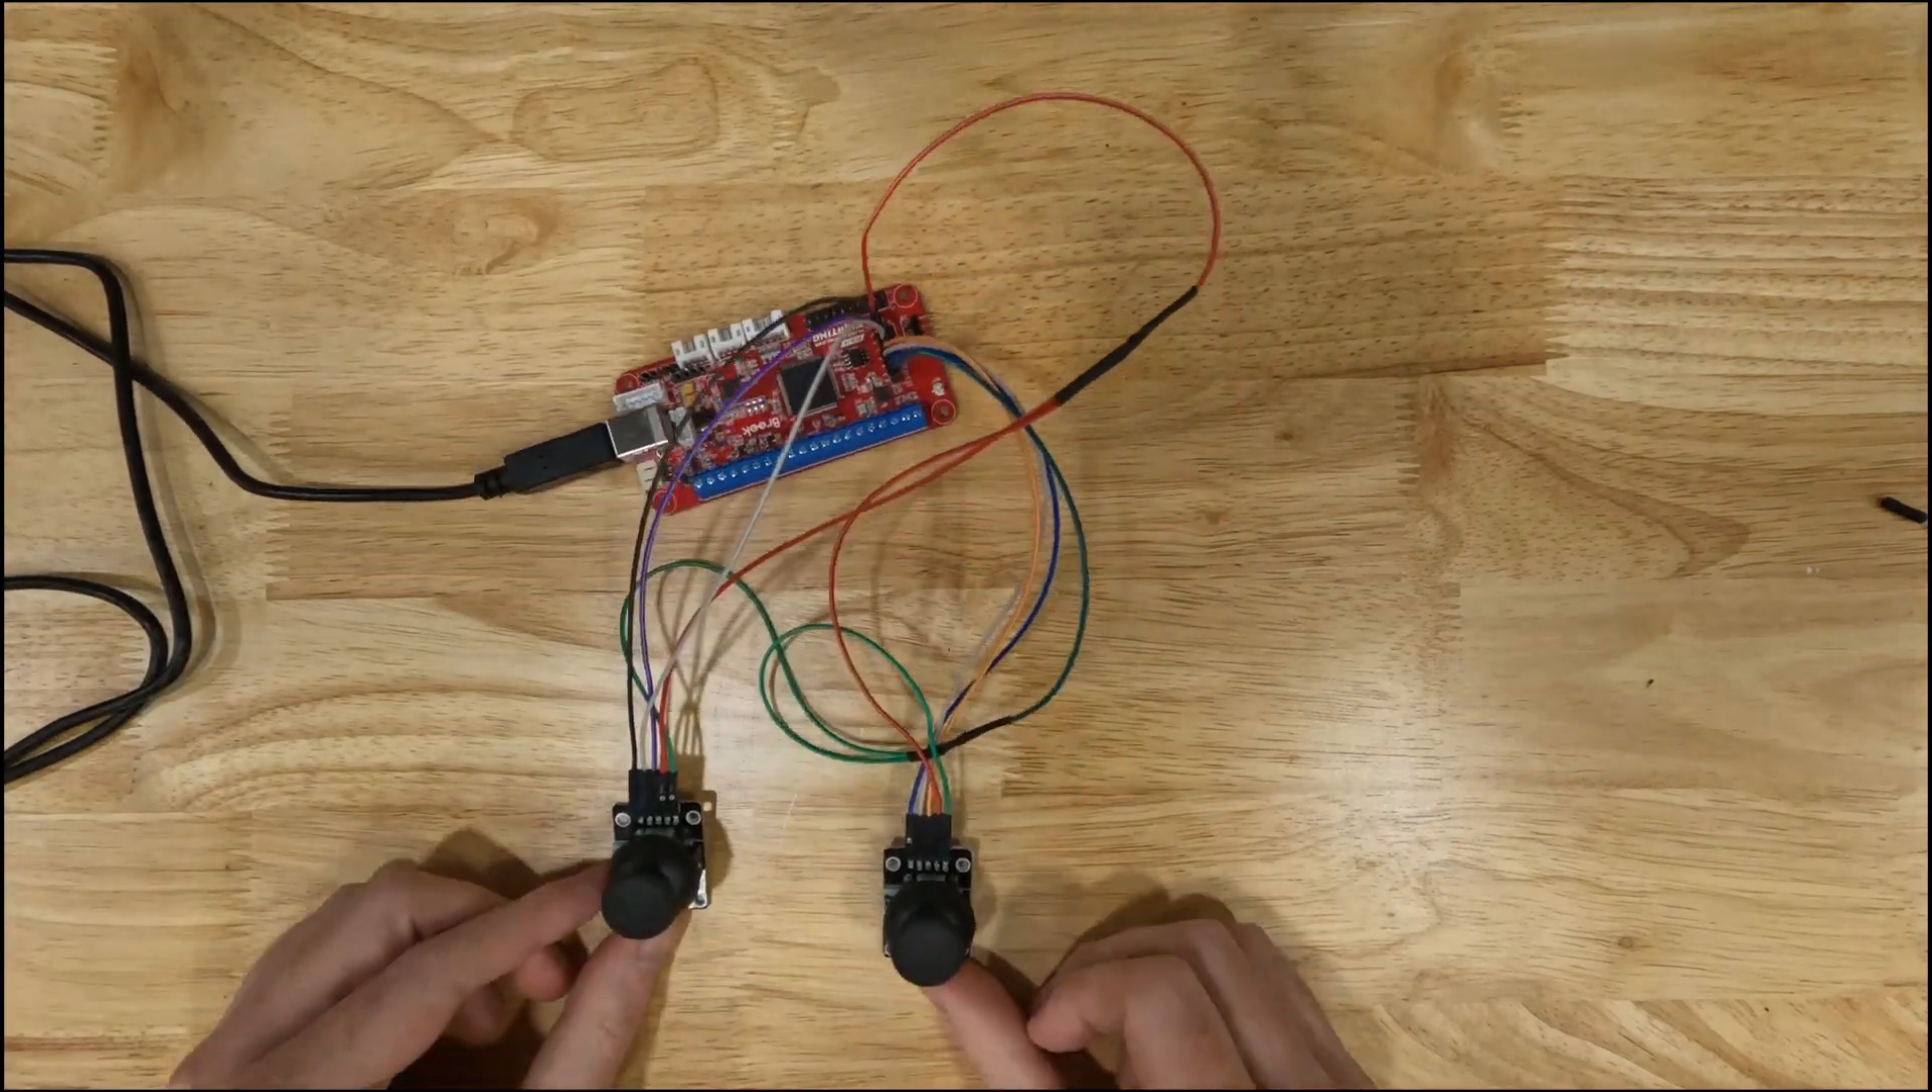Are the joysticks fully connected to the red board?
Yes.